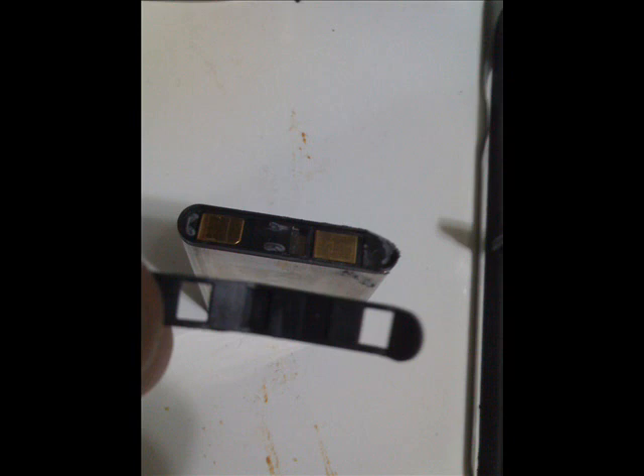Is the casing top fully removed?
Yes.